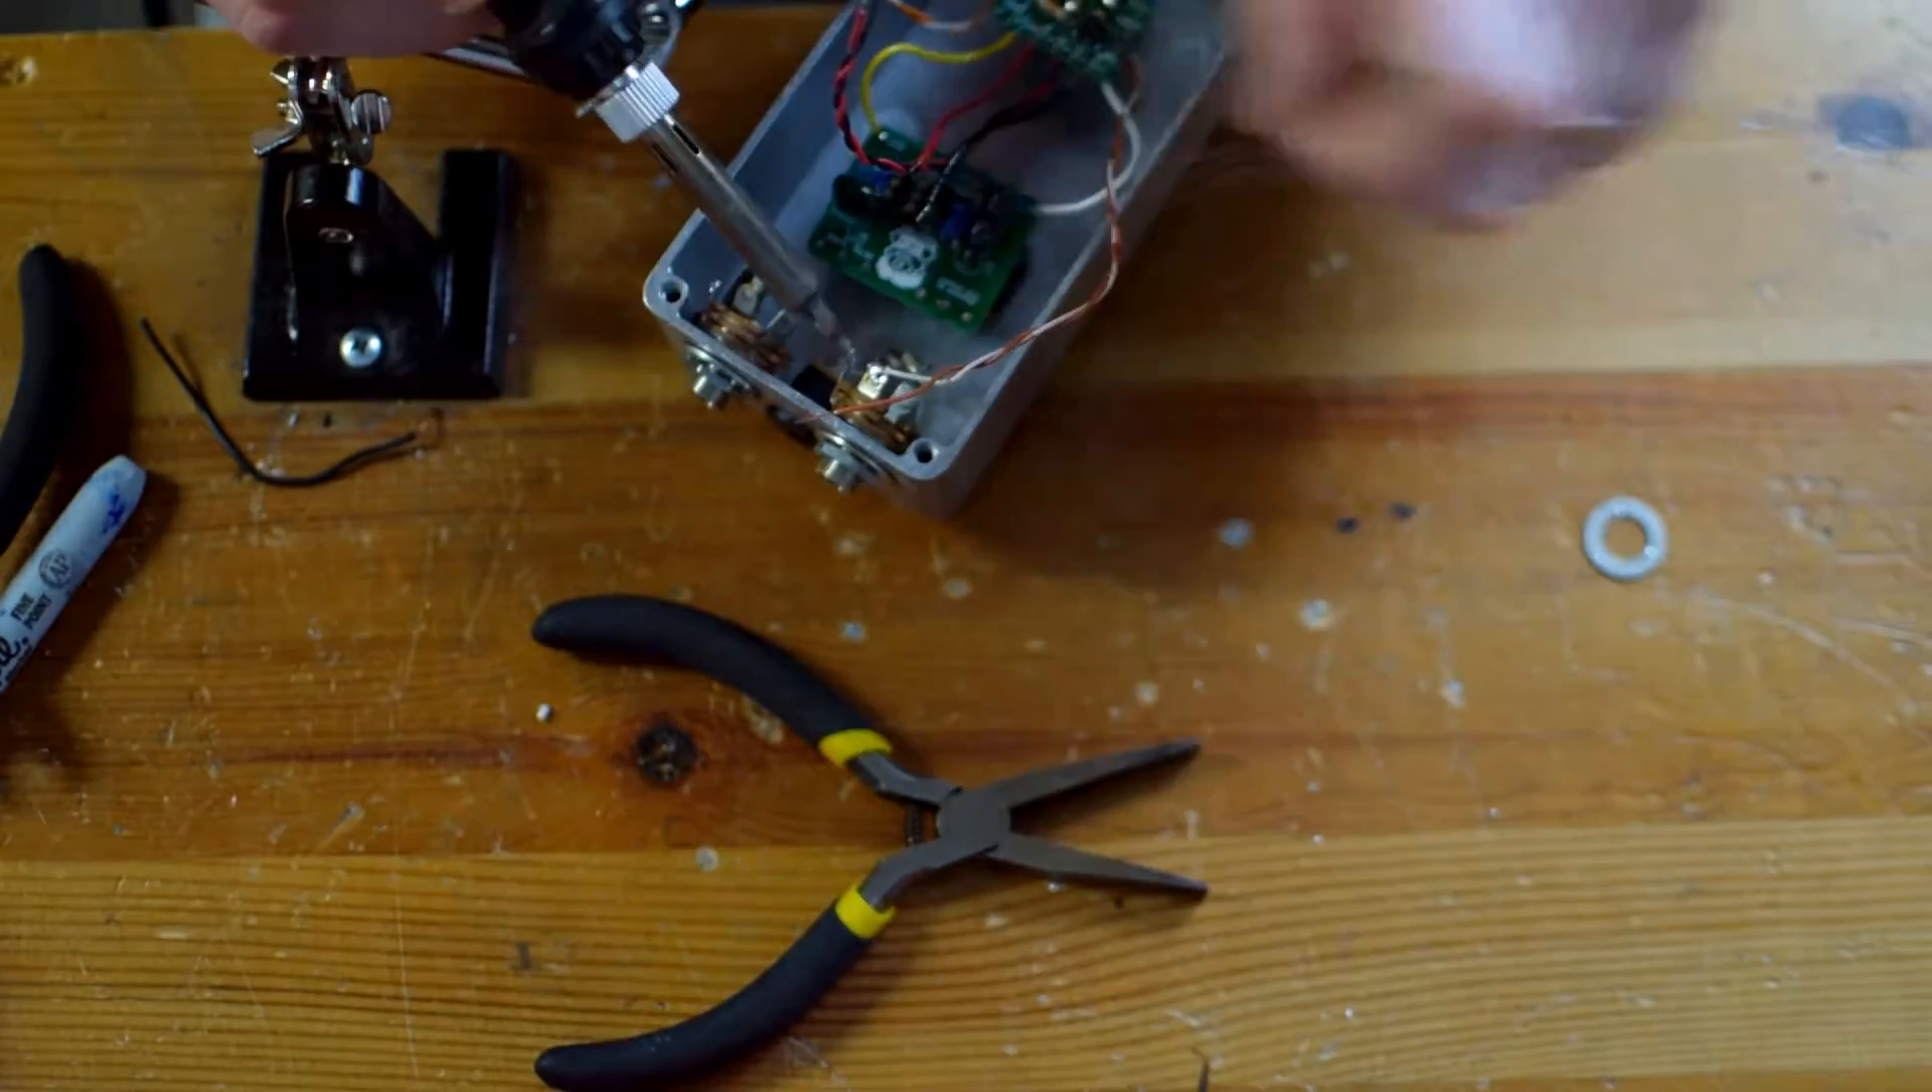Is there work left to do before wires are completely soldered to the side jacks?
Yes.